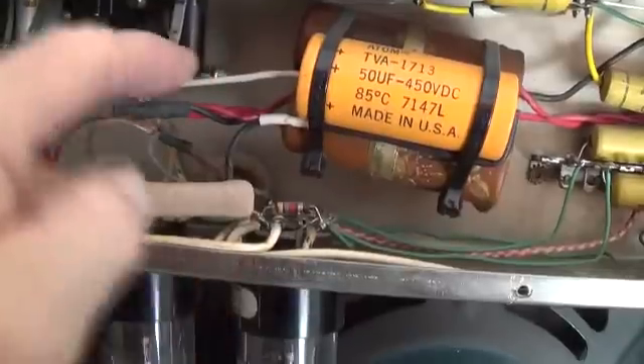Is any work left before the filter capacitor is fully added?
No.